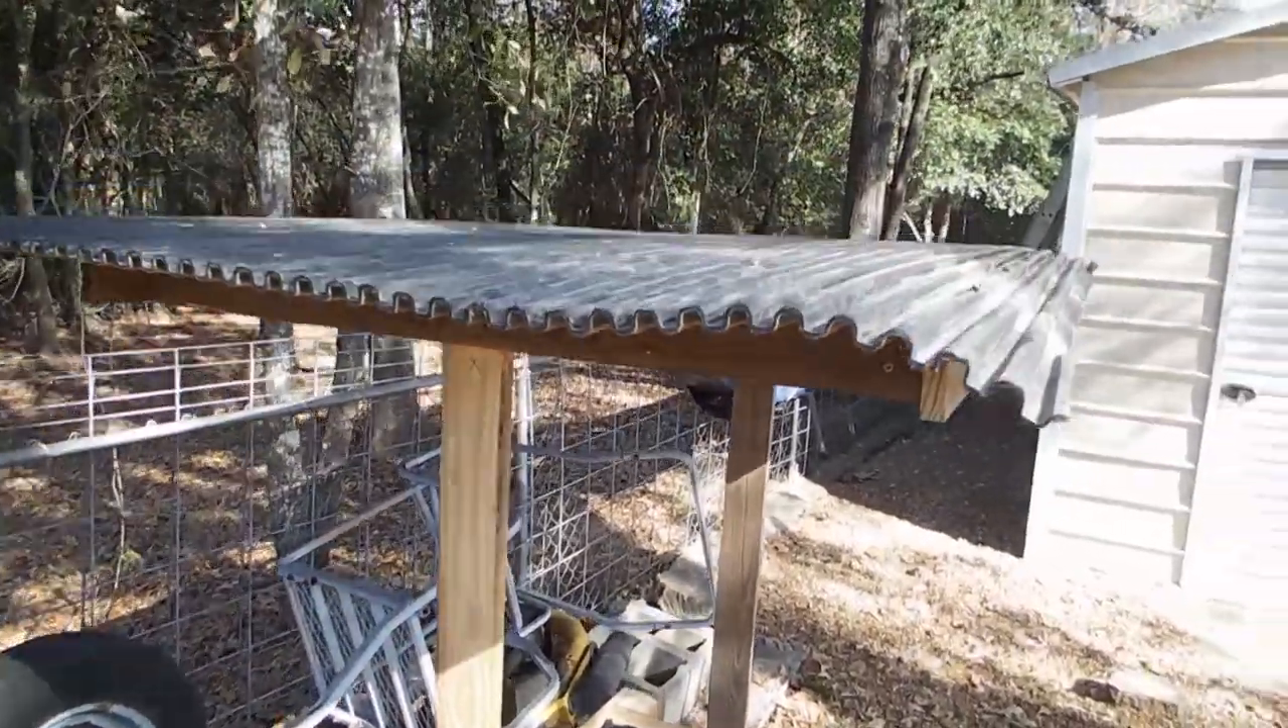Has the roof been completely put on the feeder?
Yes.